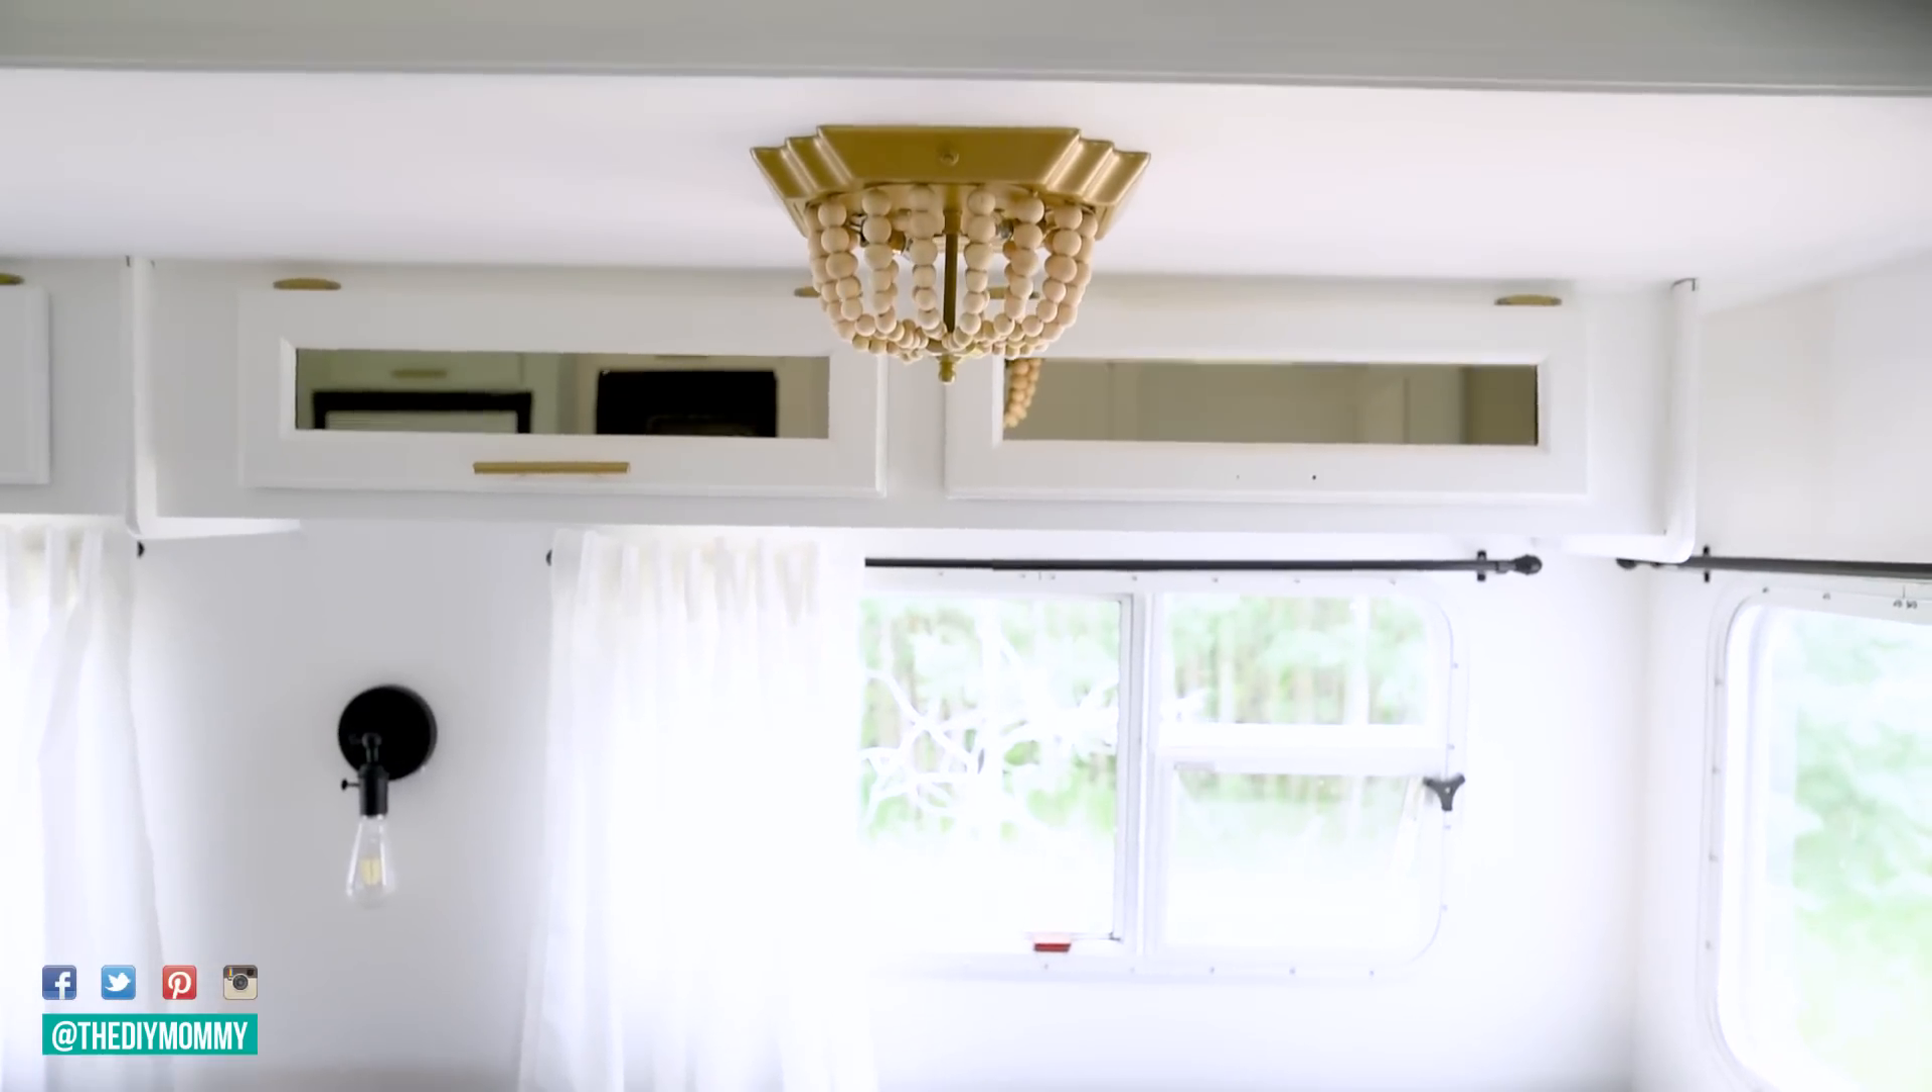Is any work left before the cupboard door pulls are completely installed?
Yes.